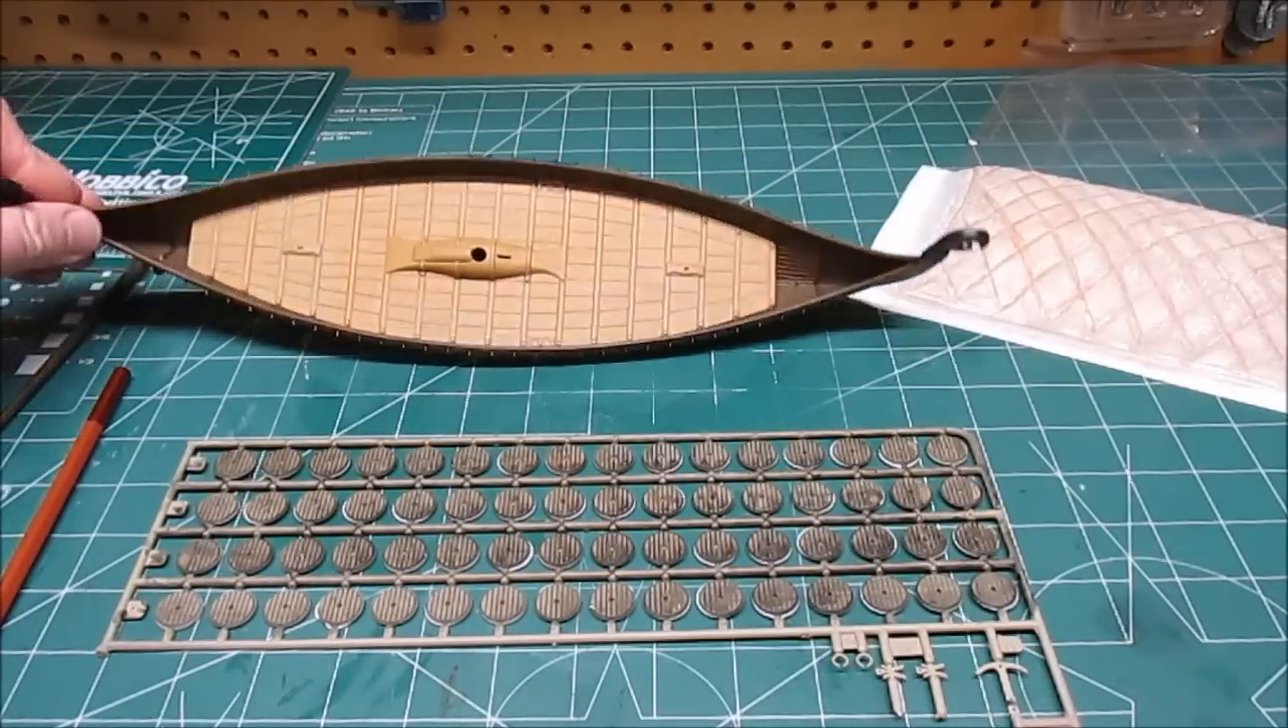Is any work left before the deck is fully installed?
No.